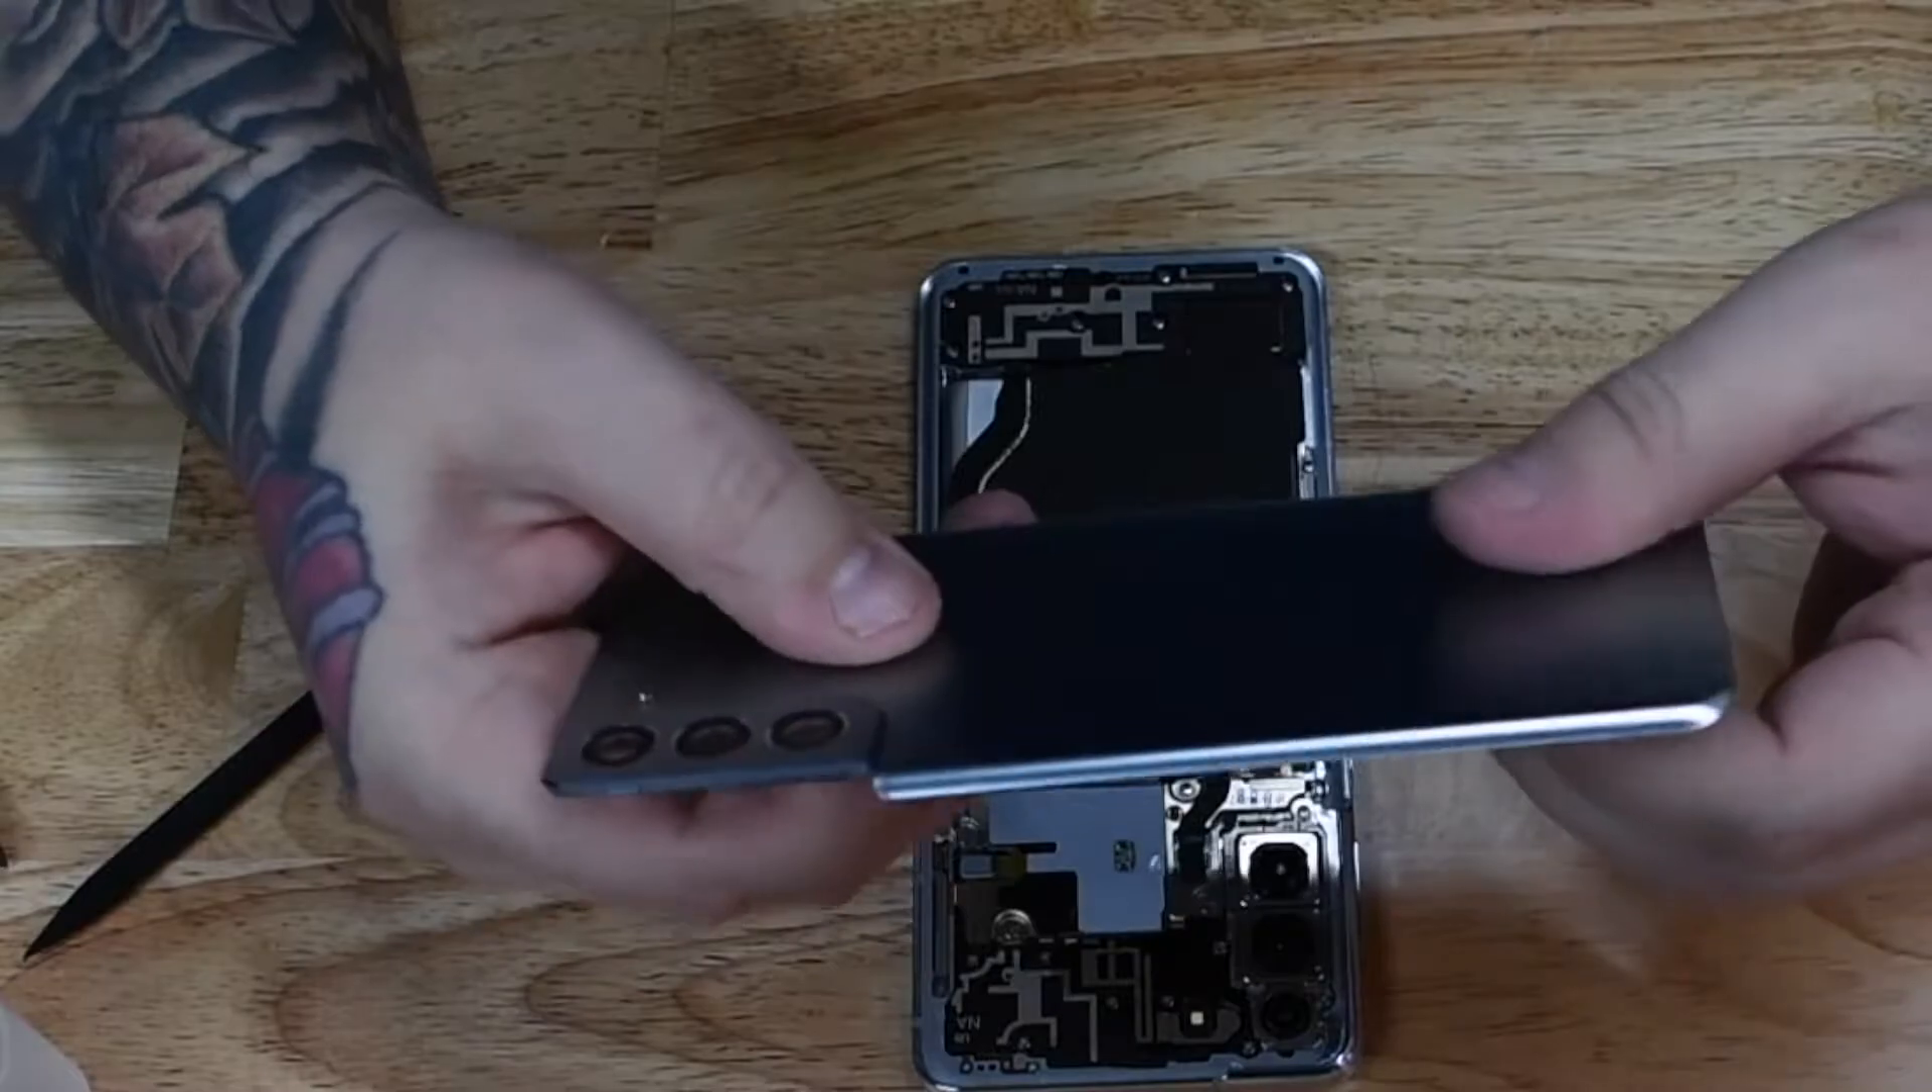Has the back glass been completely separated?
Yes.